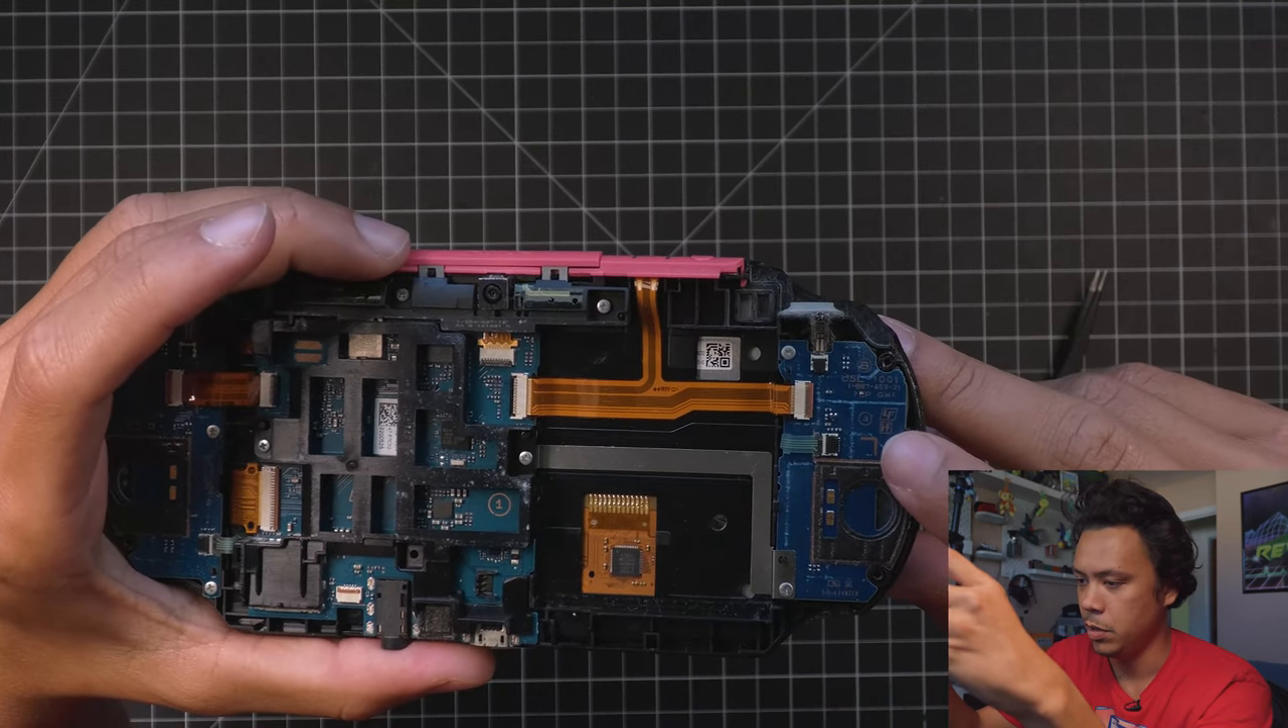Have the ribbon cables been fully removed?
No.